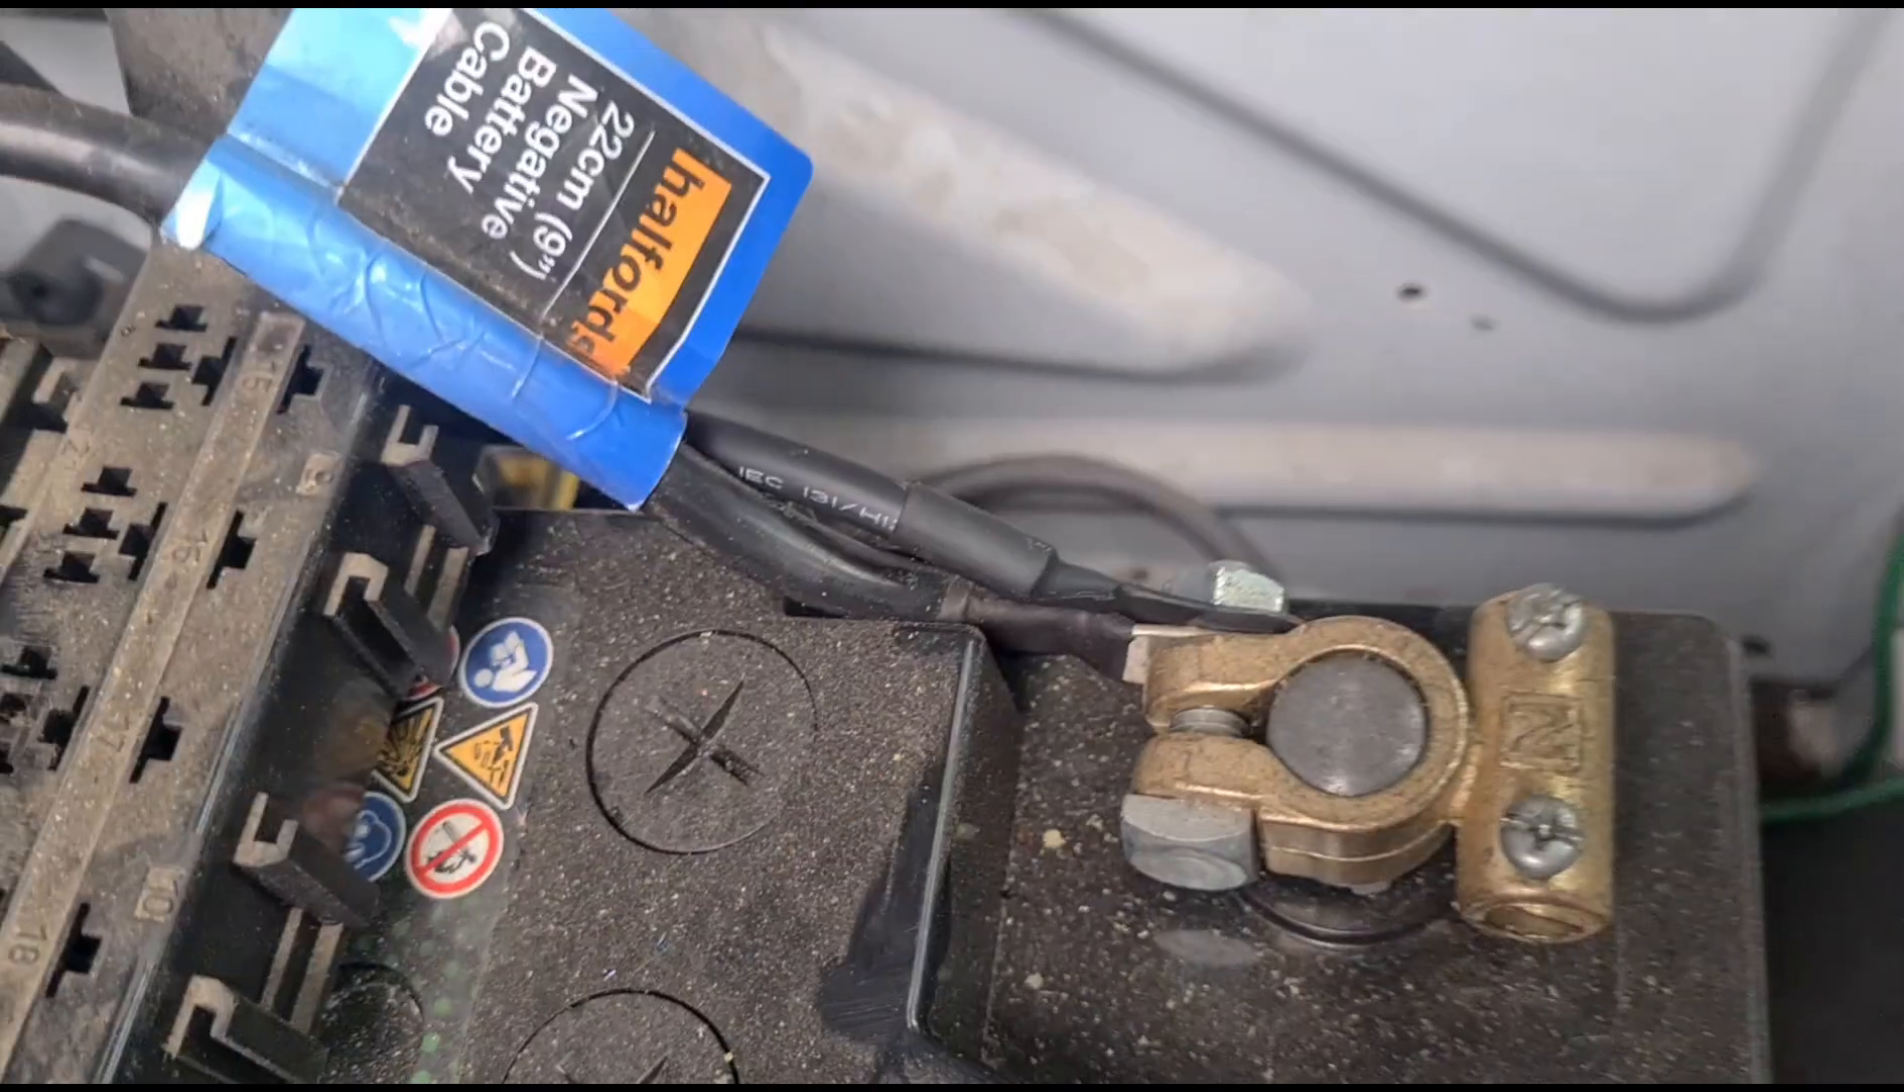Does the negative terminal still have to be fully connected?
No.